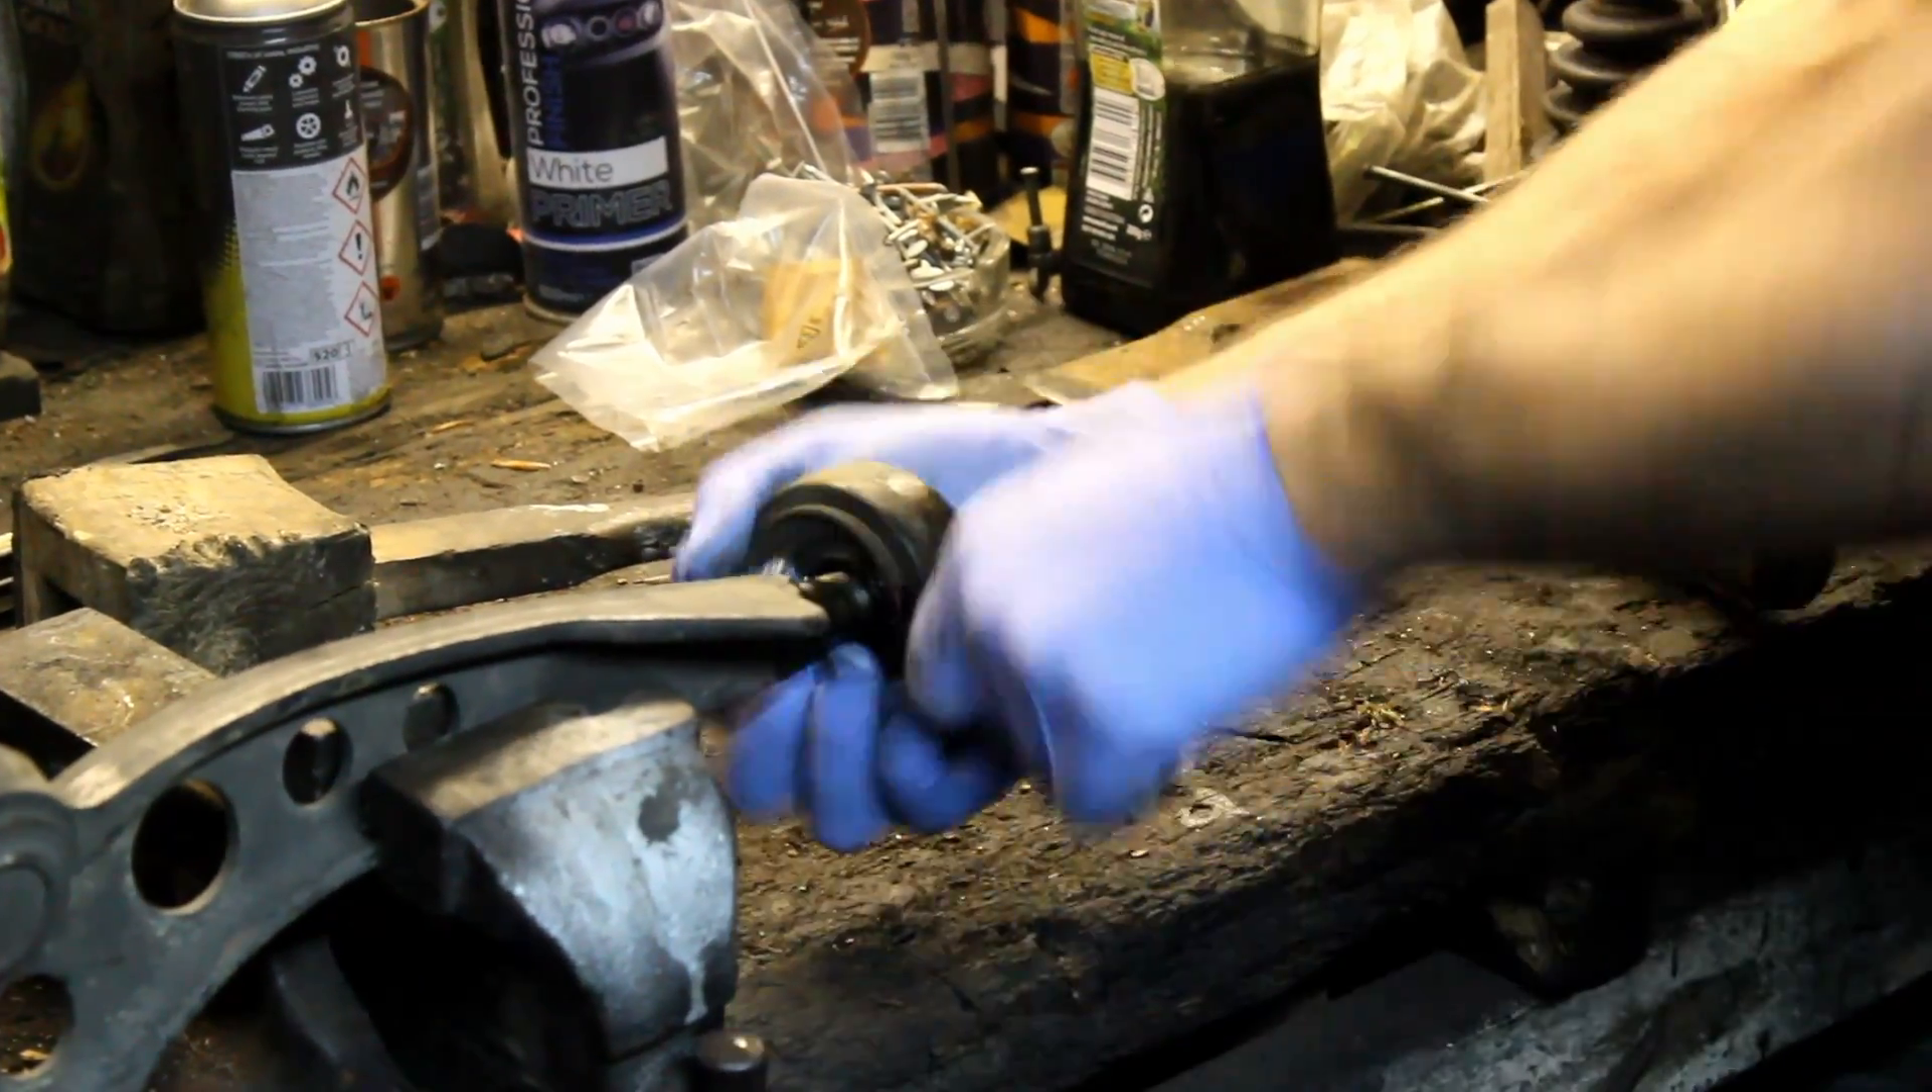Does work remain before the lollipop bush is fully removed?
Yes.